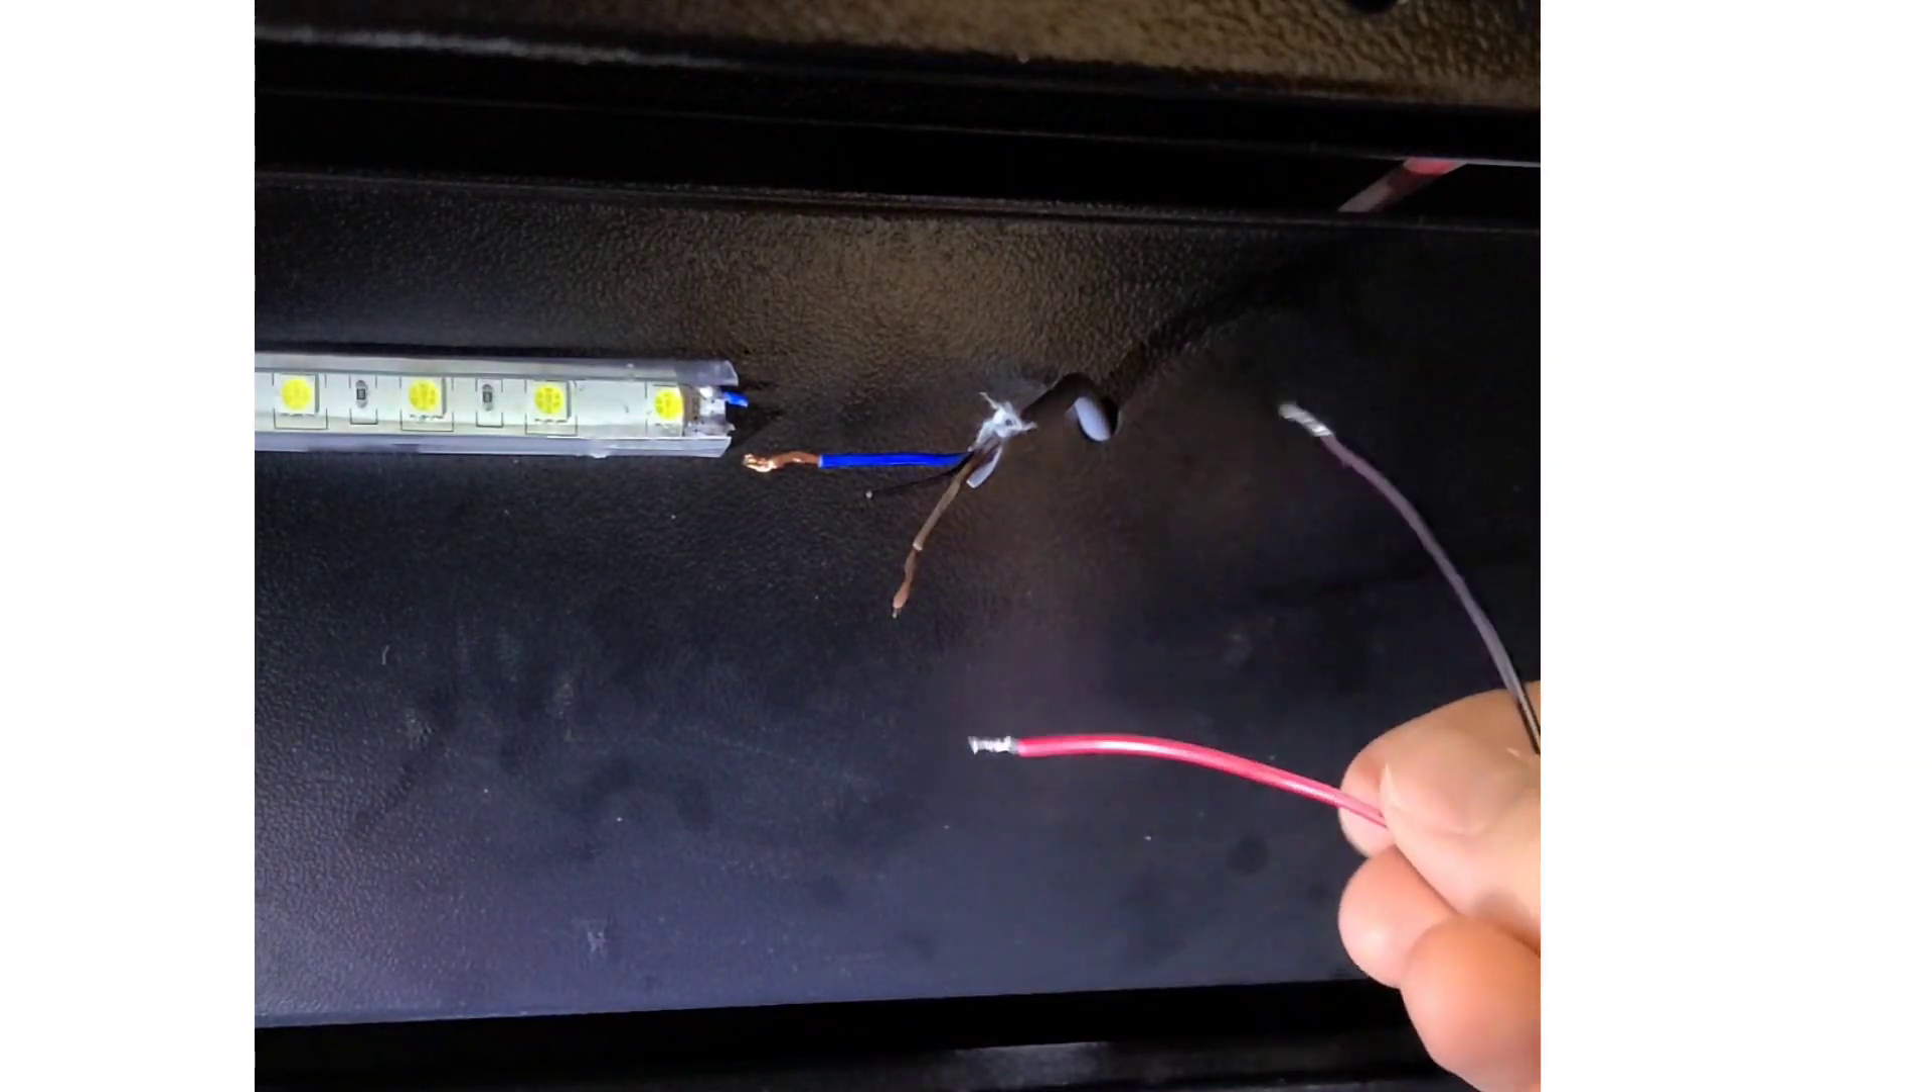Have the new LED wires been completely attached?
No.